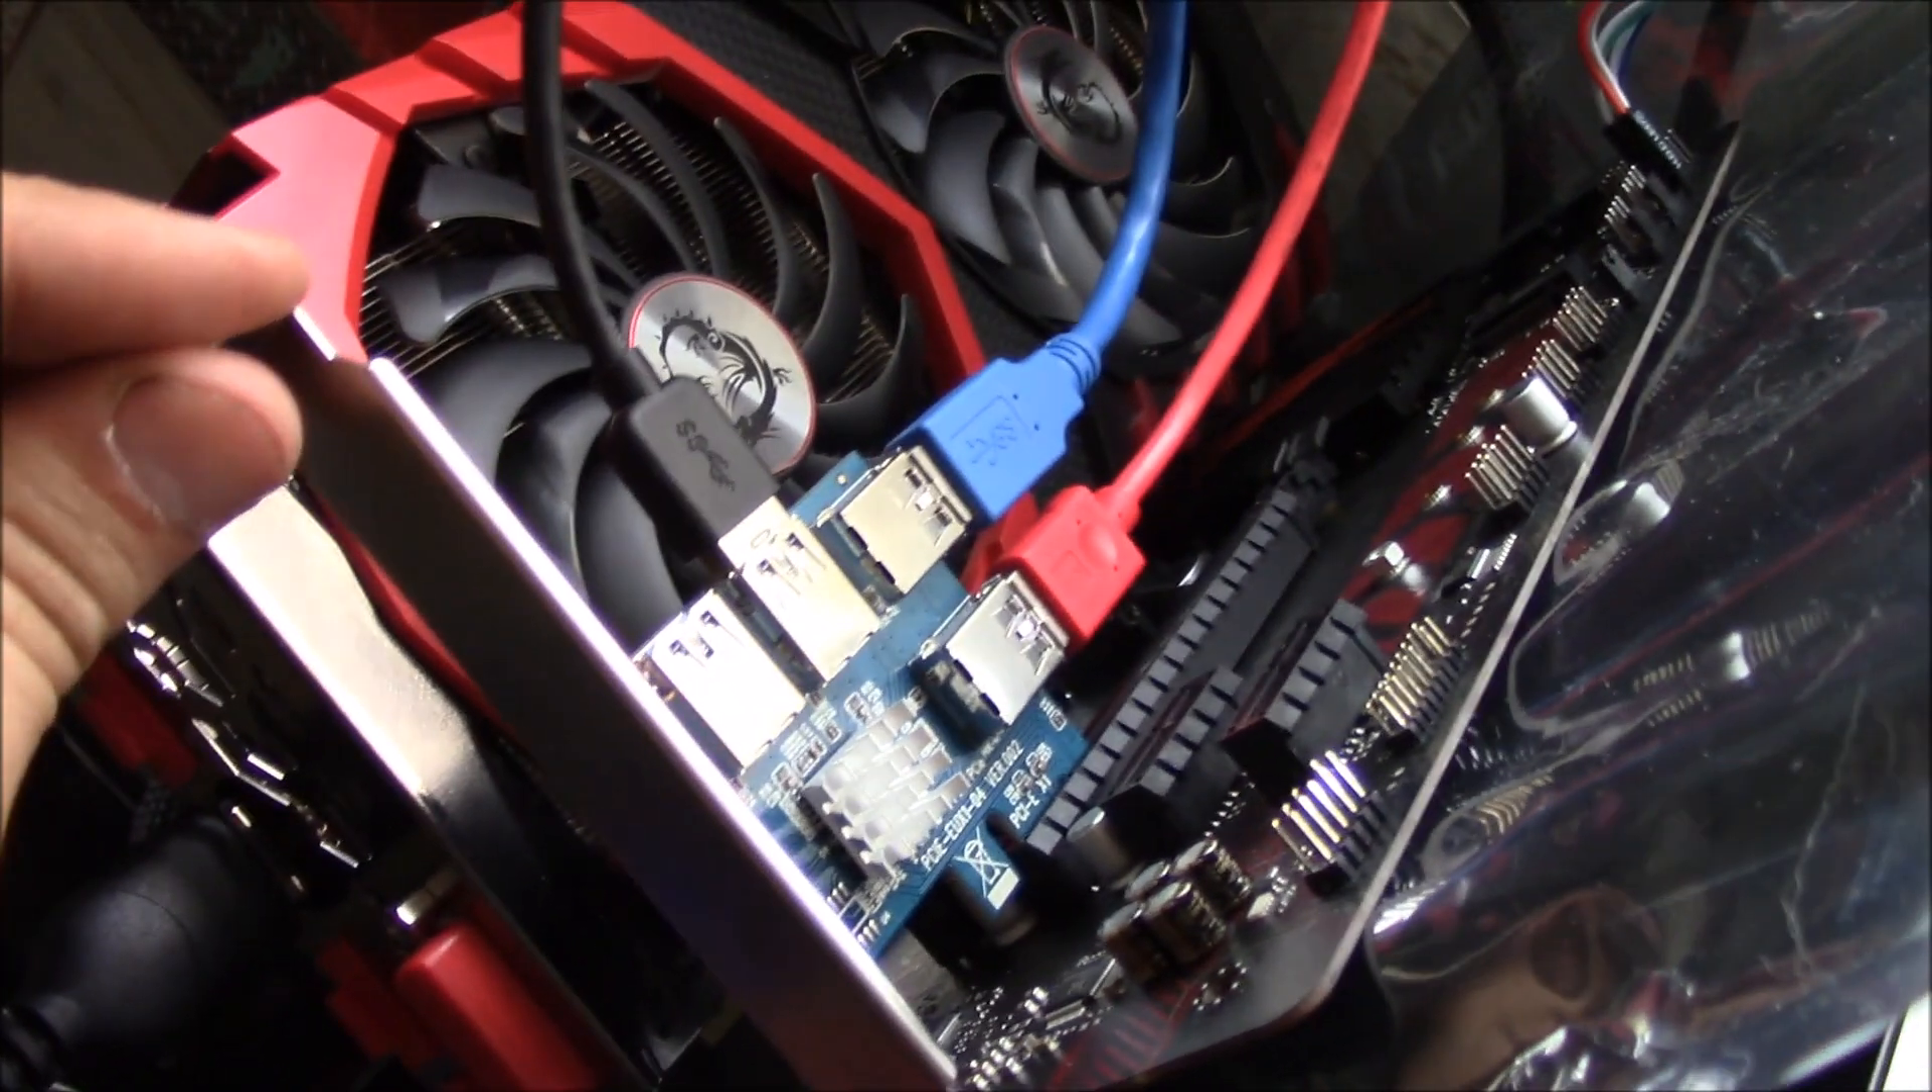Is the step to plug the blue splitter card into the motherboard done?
Yes.